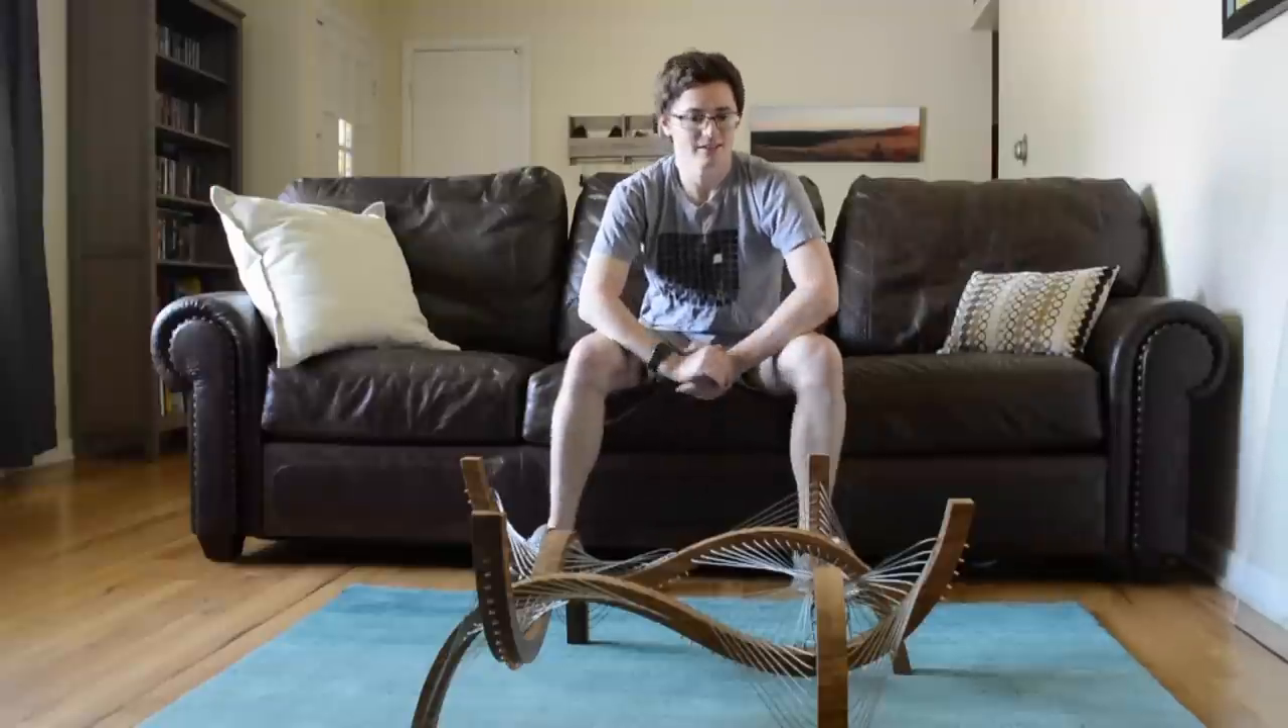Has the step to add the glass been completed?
No.